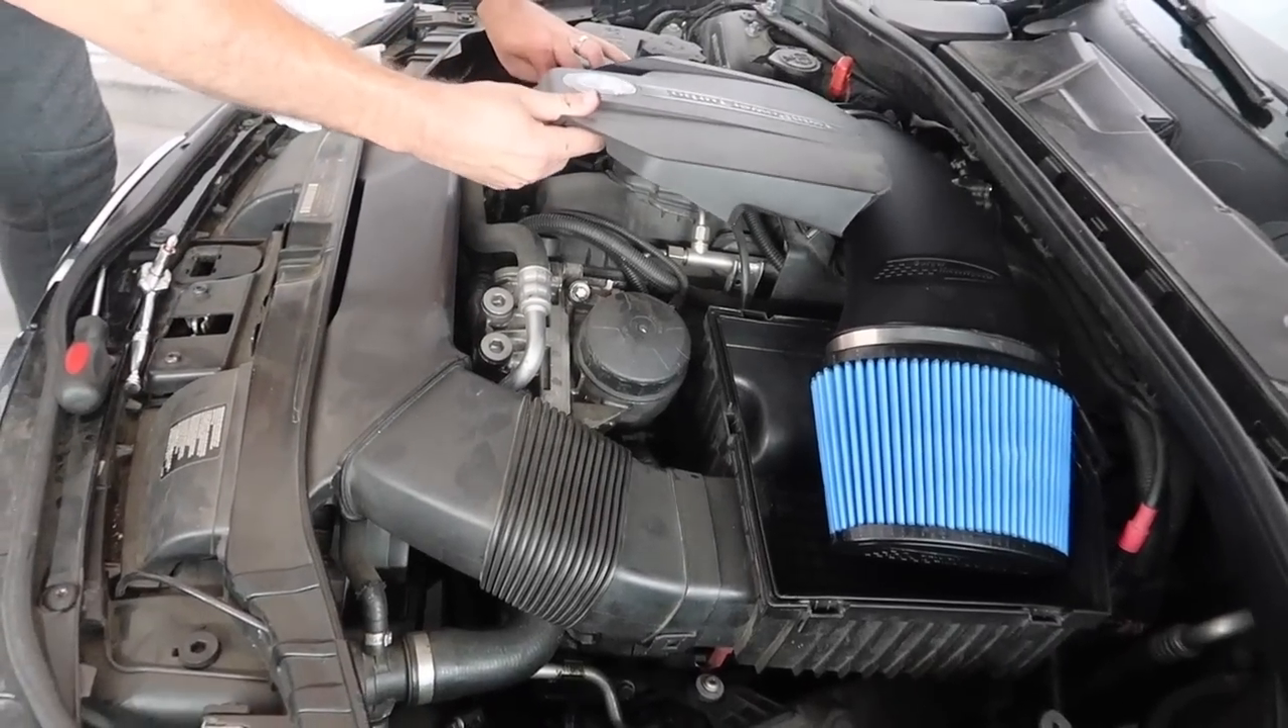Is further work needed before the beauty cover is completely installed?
Yes.